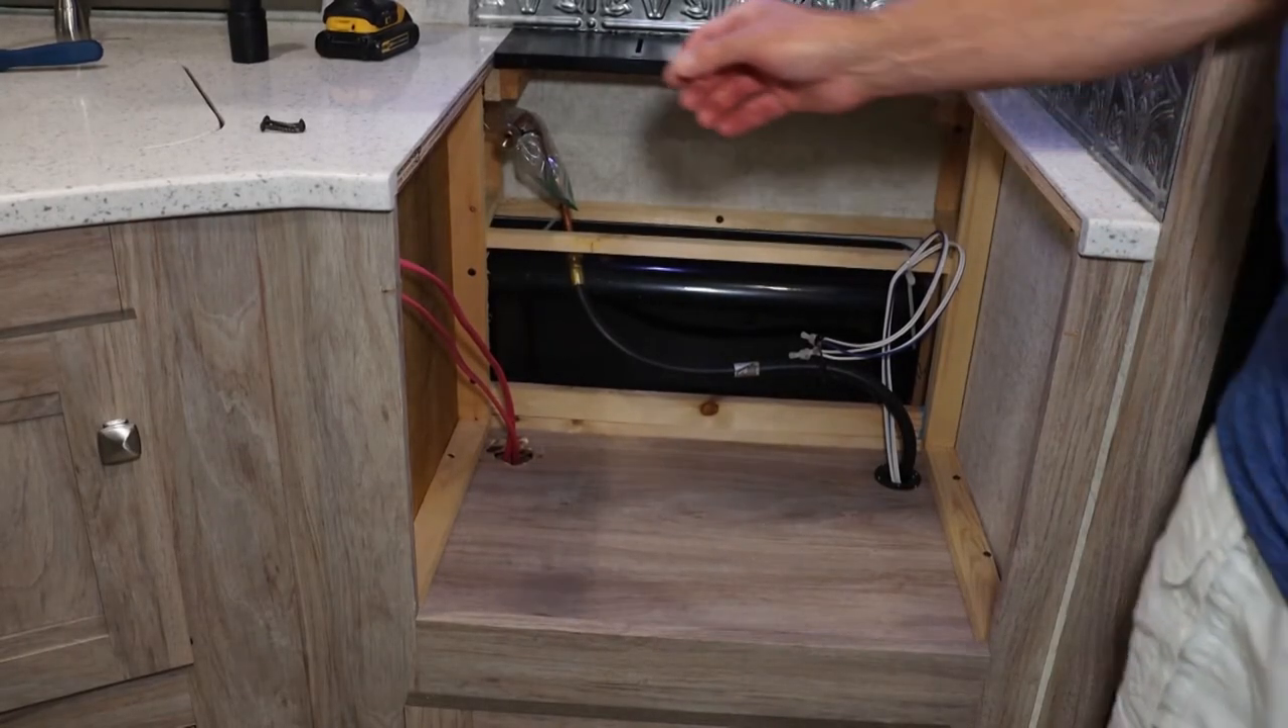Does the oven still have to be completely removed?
No.